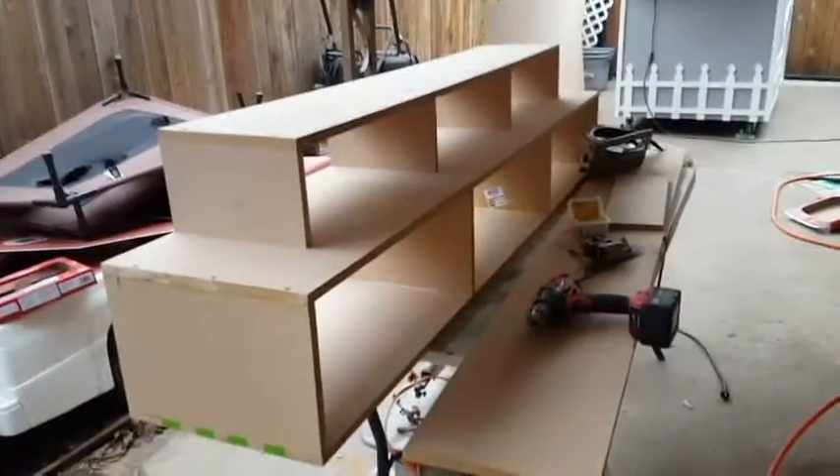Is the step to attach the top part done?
Yes.